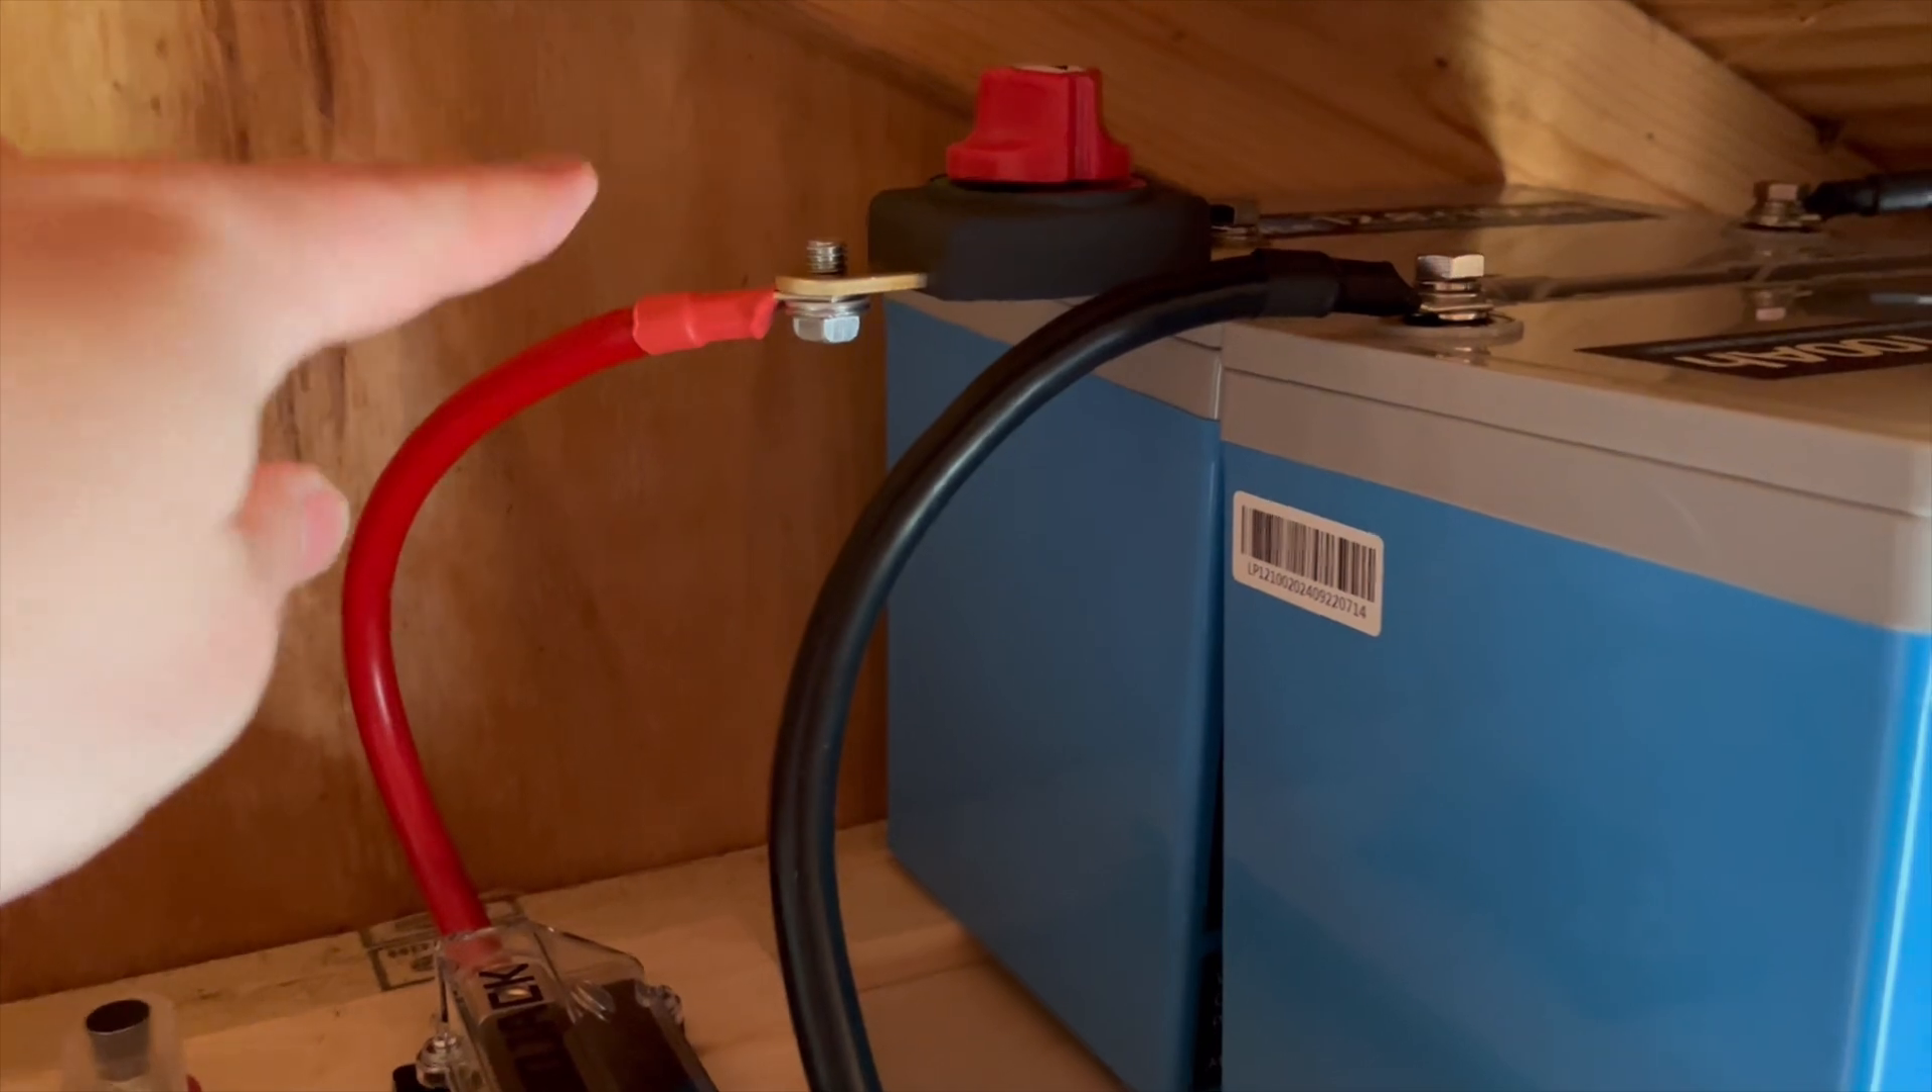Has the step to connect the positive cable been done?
Yes.